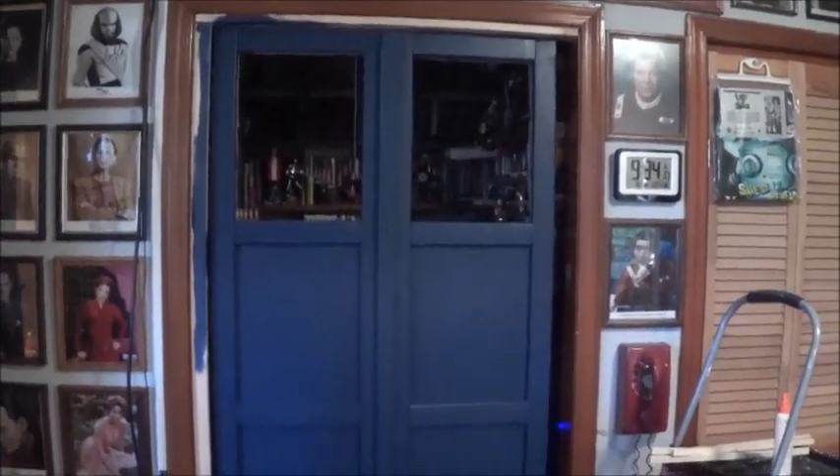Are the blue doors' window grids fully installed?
No.